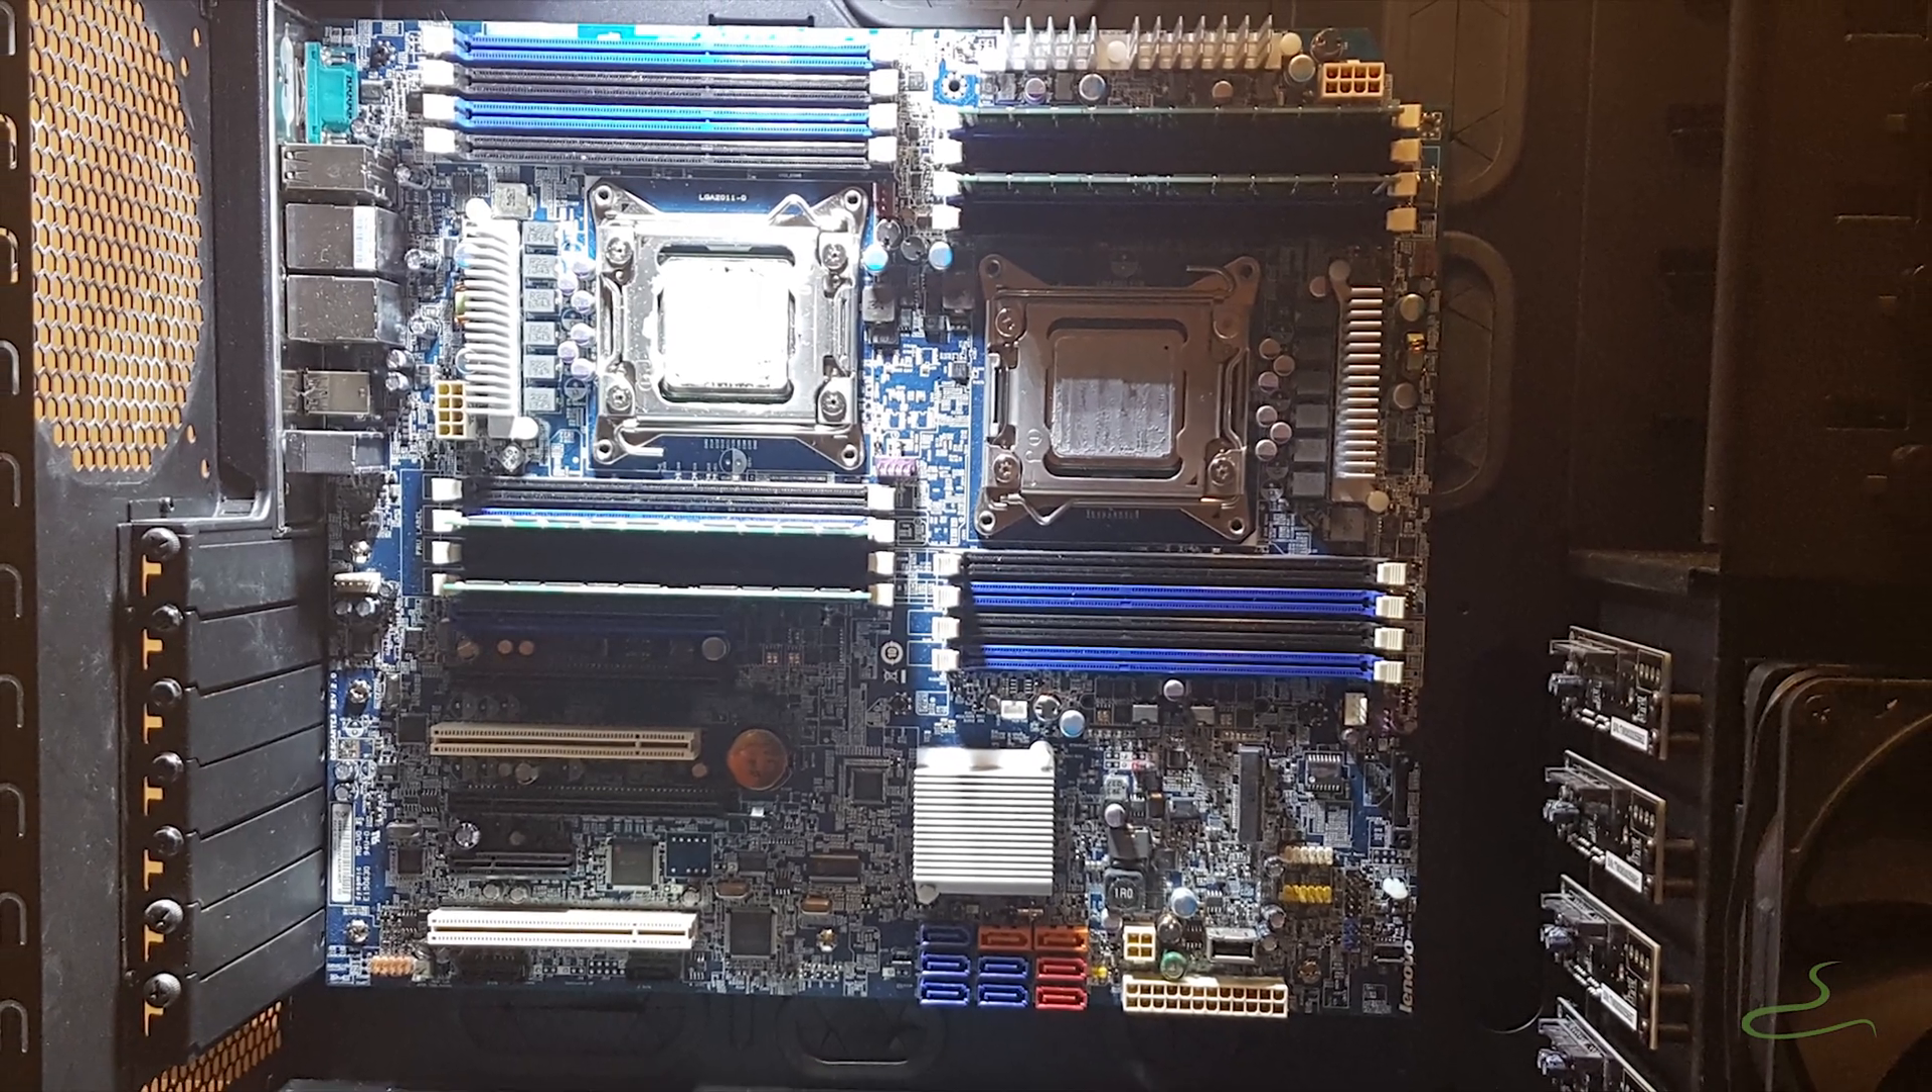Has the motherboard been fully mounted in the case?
Yes.